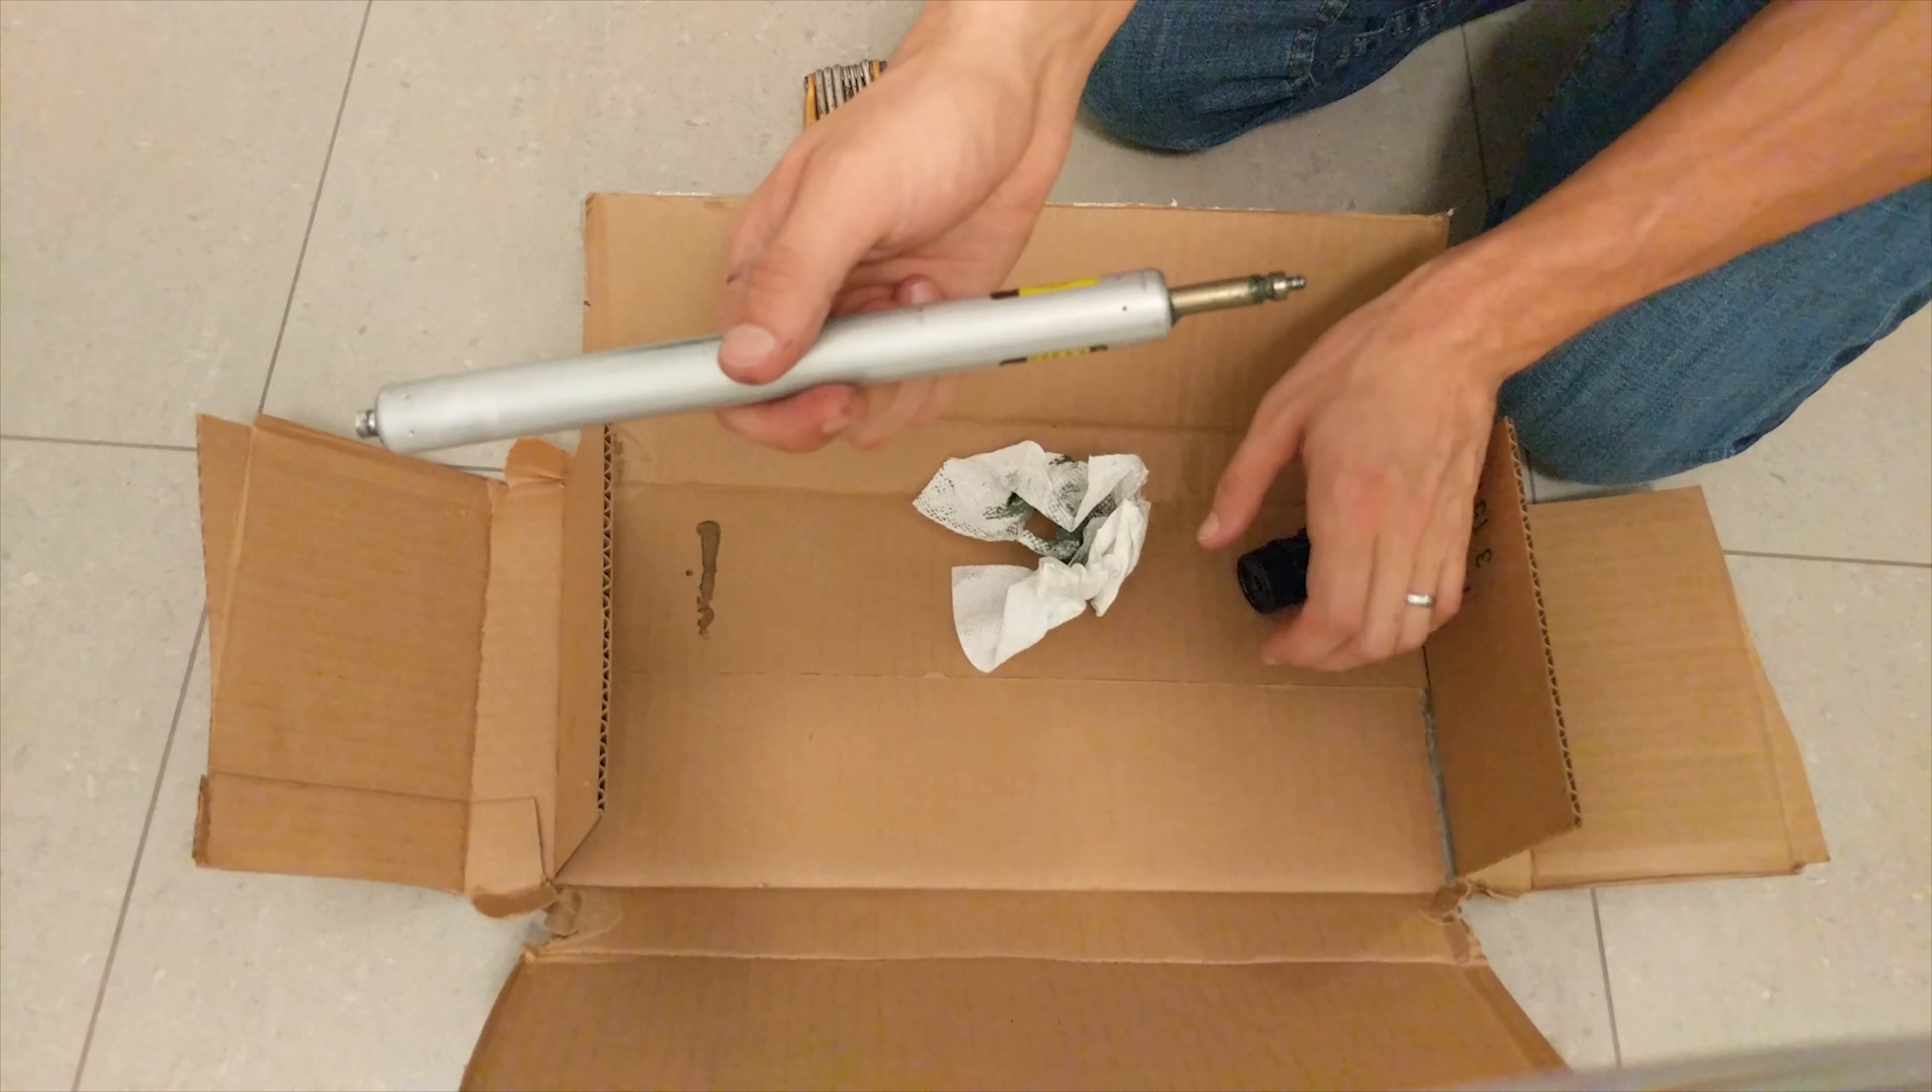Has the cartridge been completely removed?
Yes.